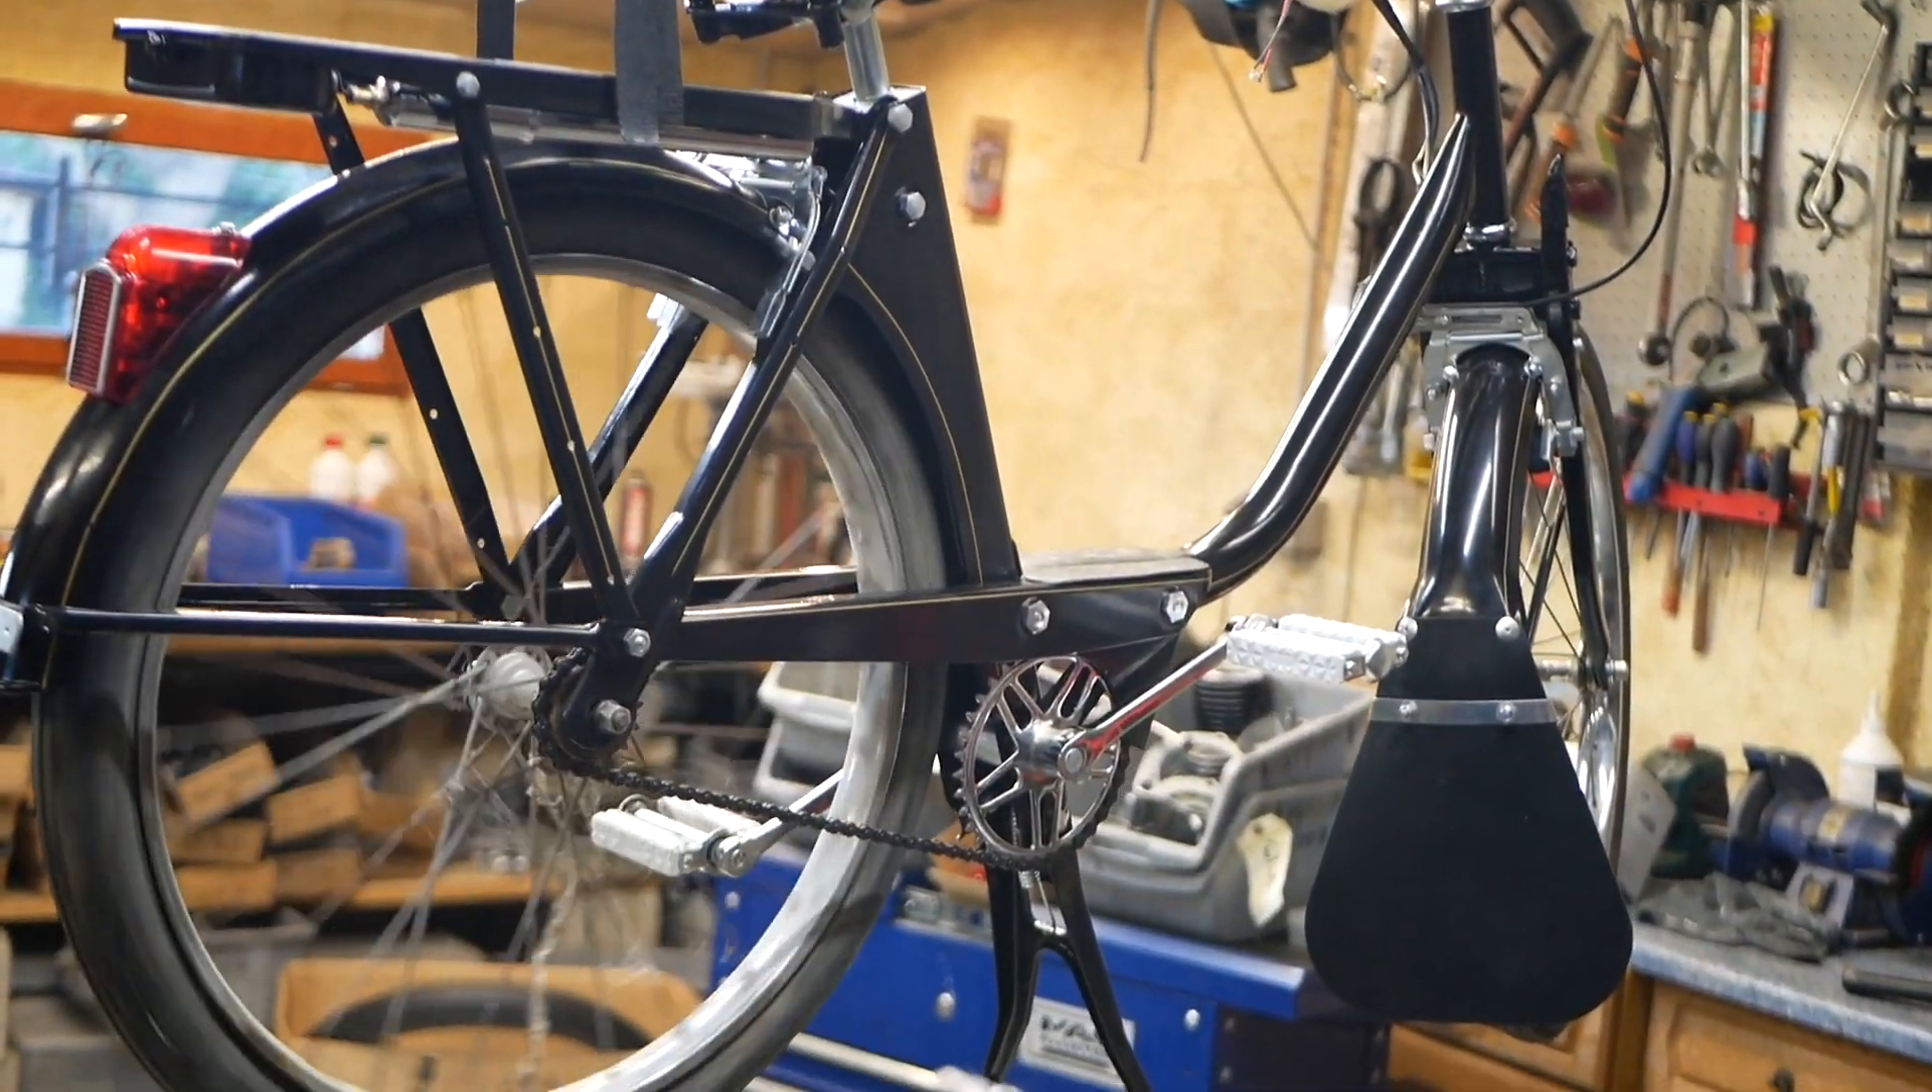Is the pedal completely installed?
Yes.